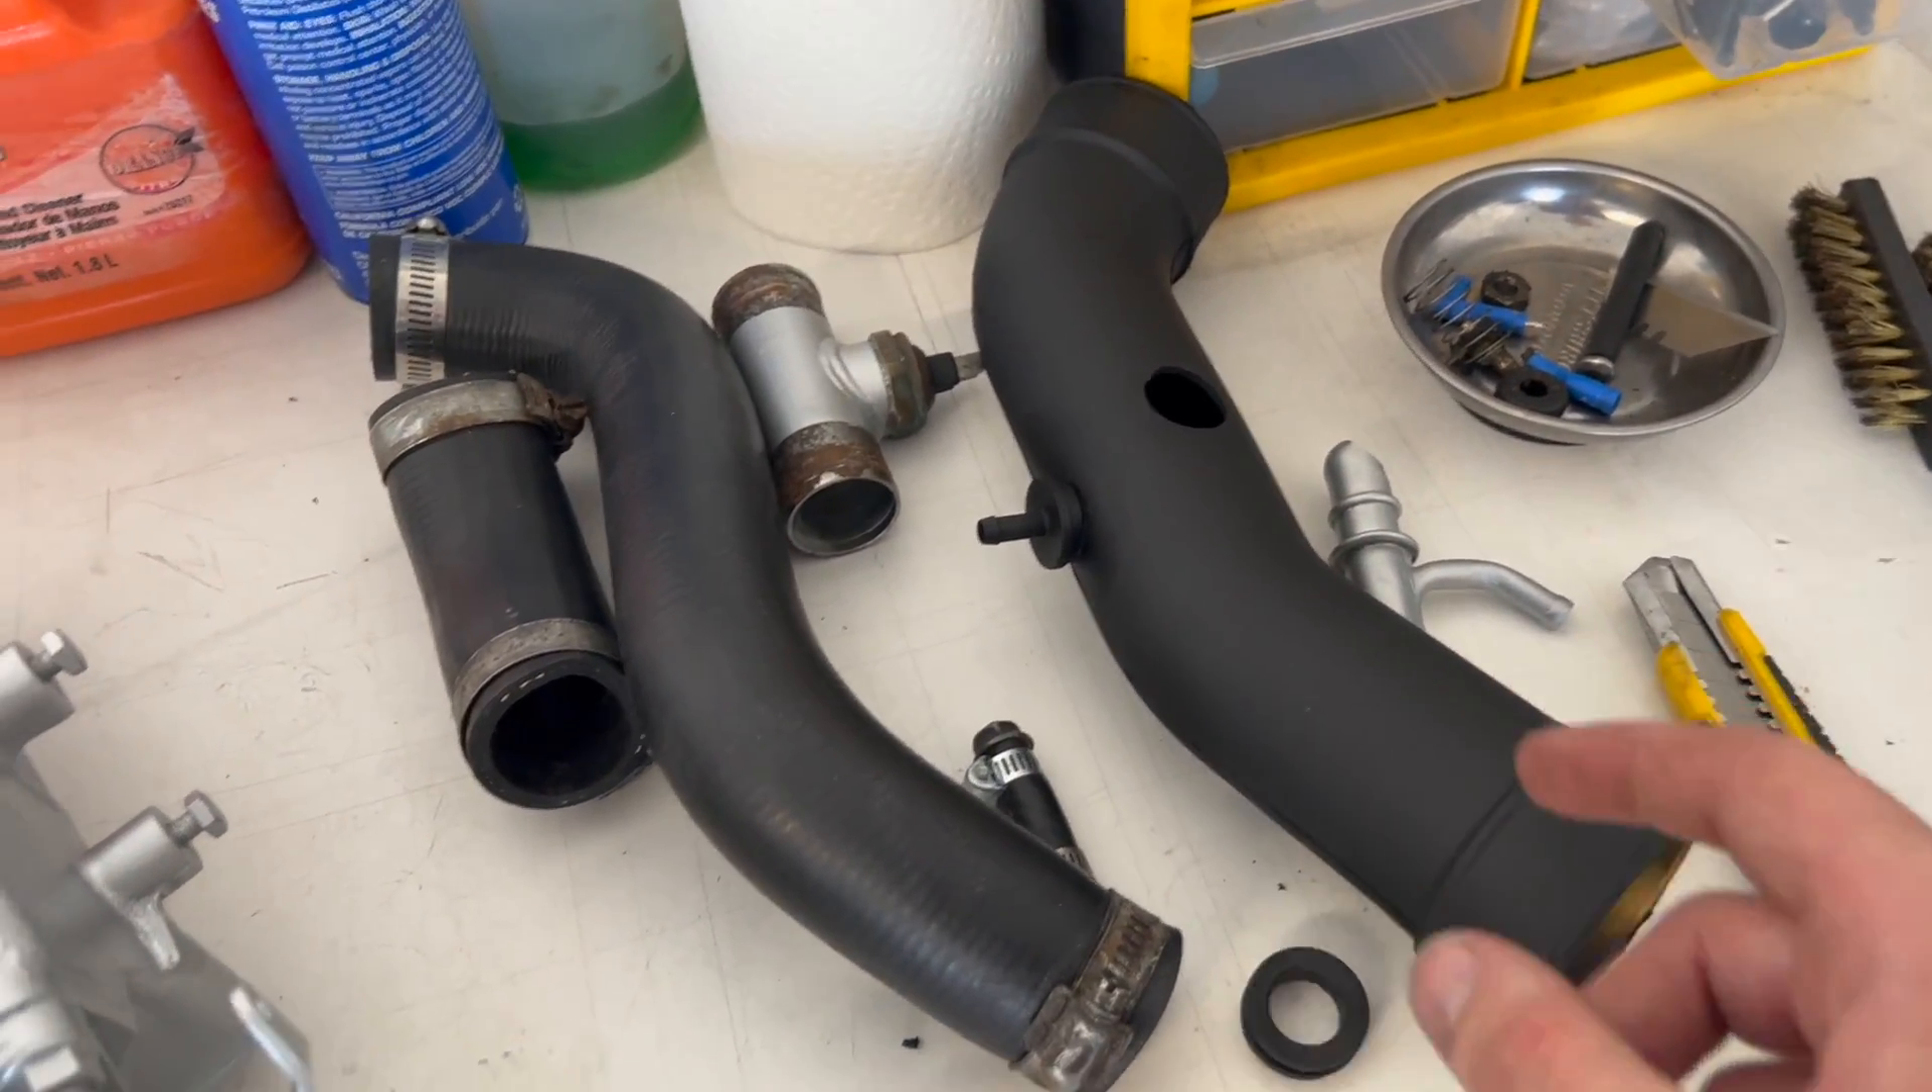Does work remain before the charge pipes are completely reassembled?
Yes.